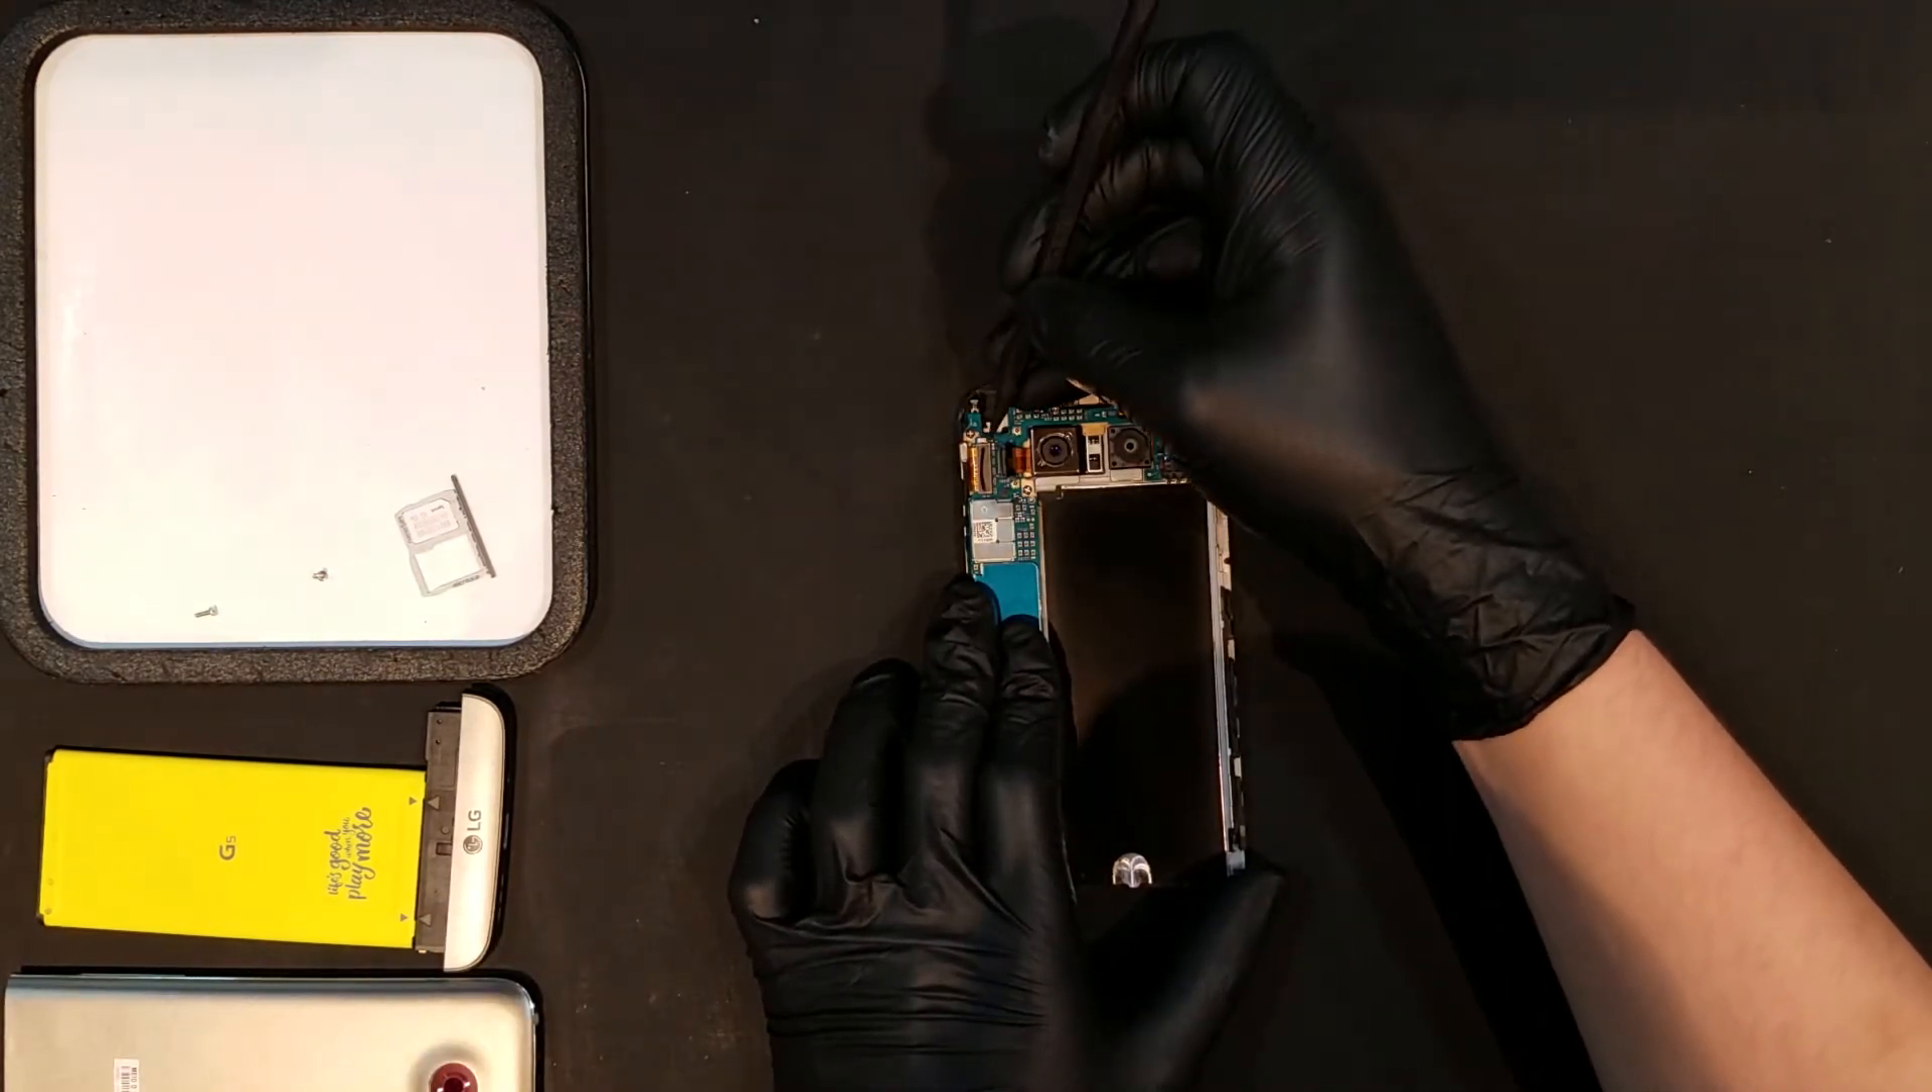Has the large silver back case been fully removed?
Yes.